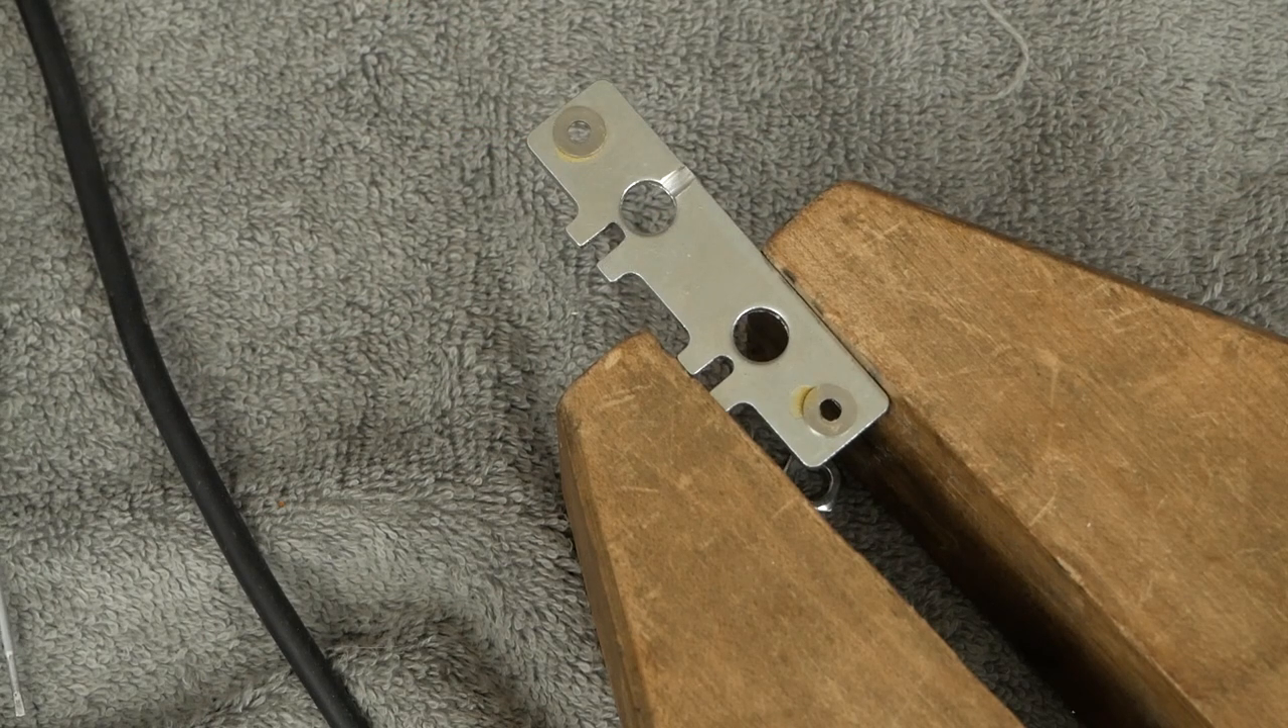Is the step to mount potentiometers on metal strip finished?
No.